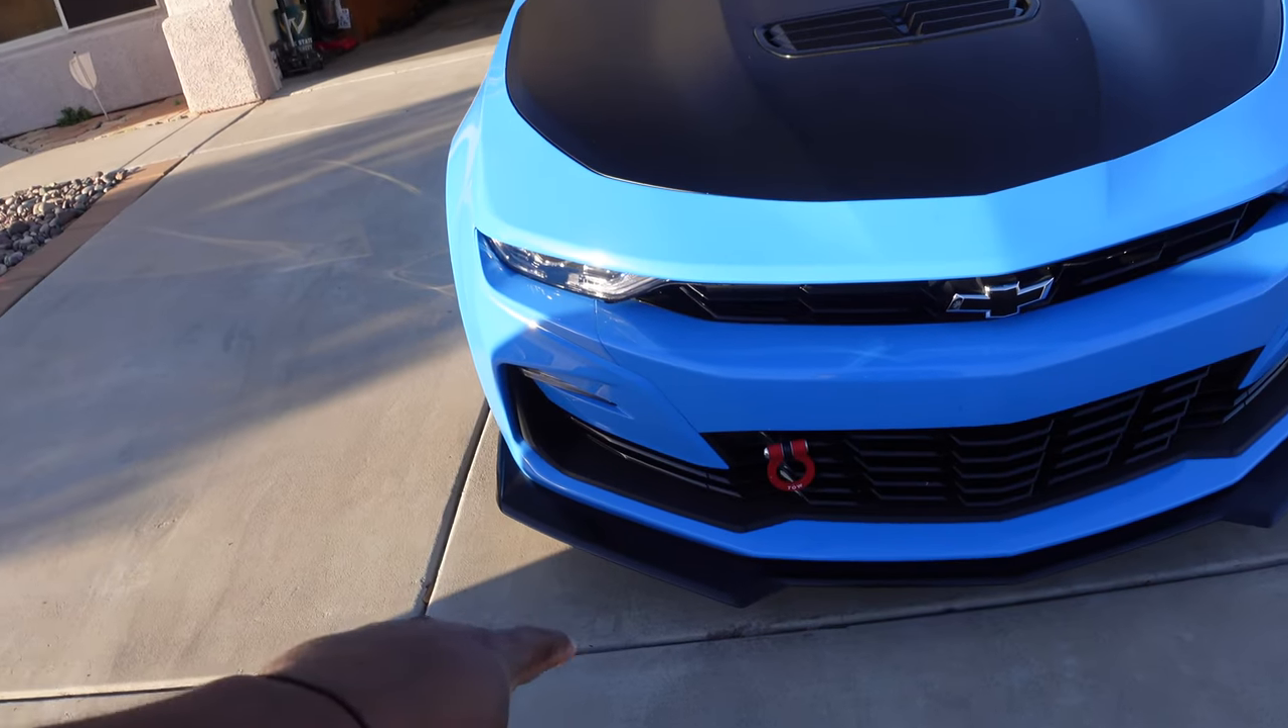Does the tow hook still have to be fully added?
No.